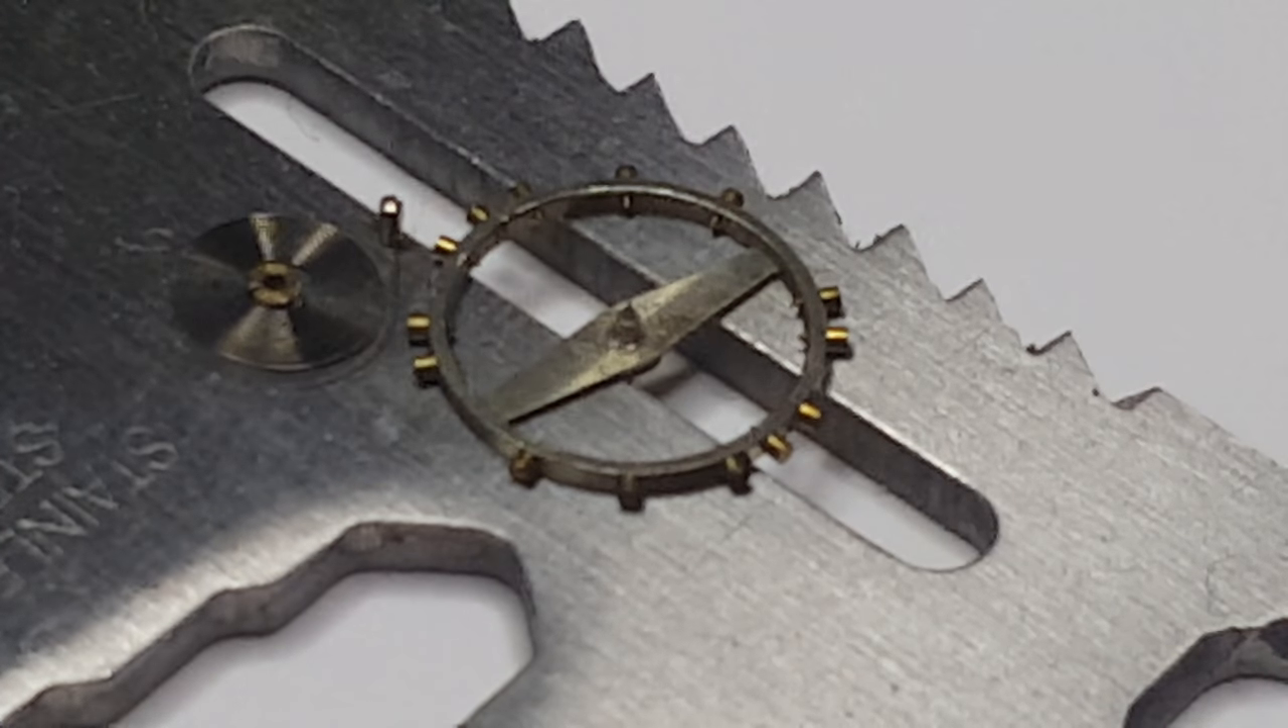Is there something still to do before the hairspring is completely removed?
No.